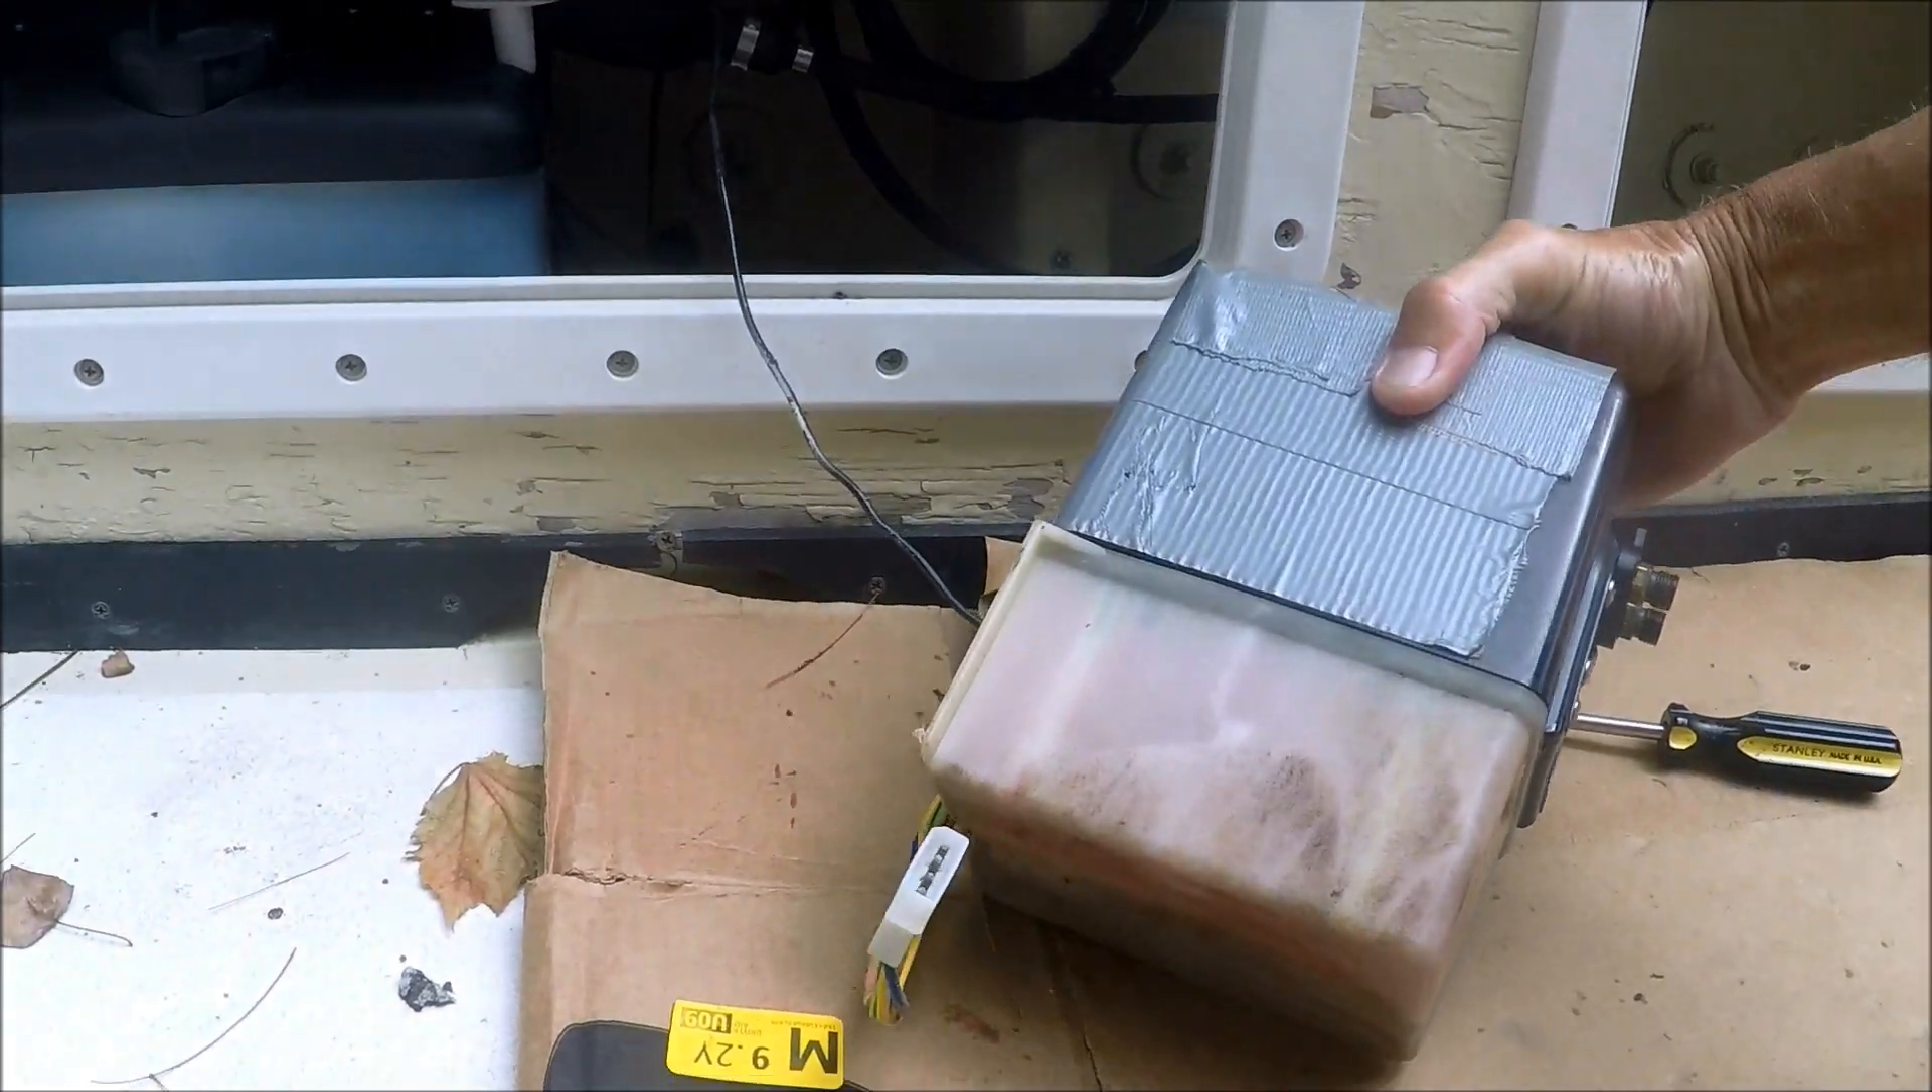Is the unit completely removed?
Yes.